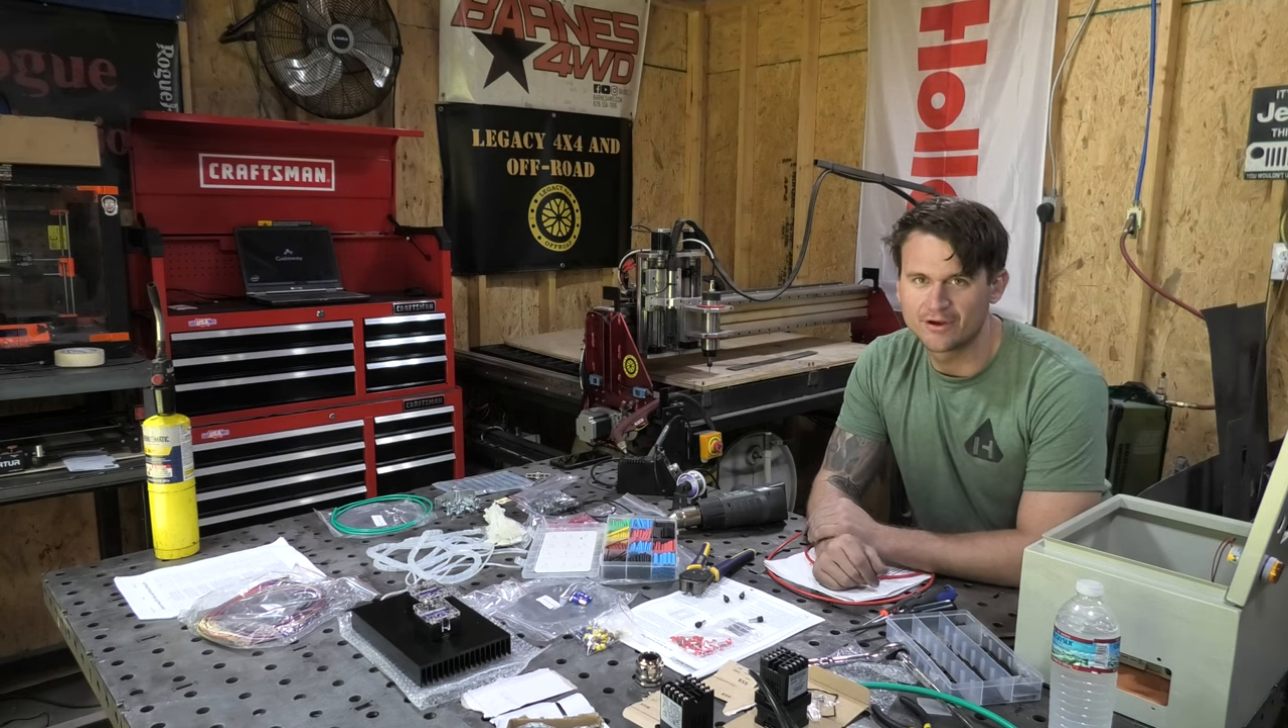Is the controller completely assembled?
No.